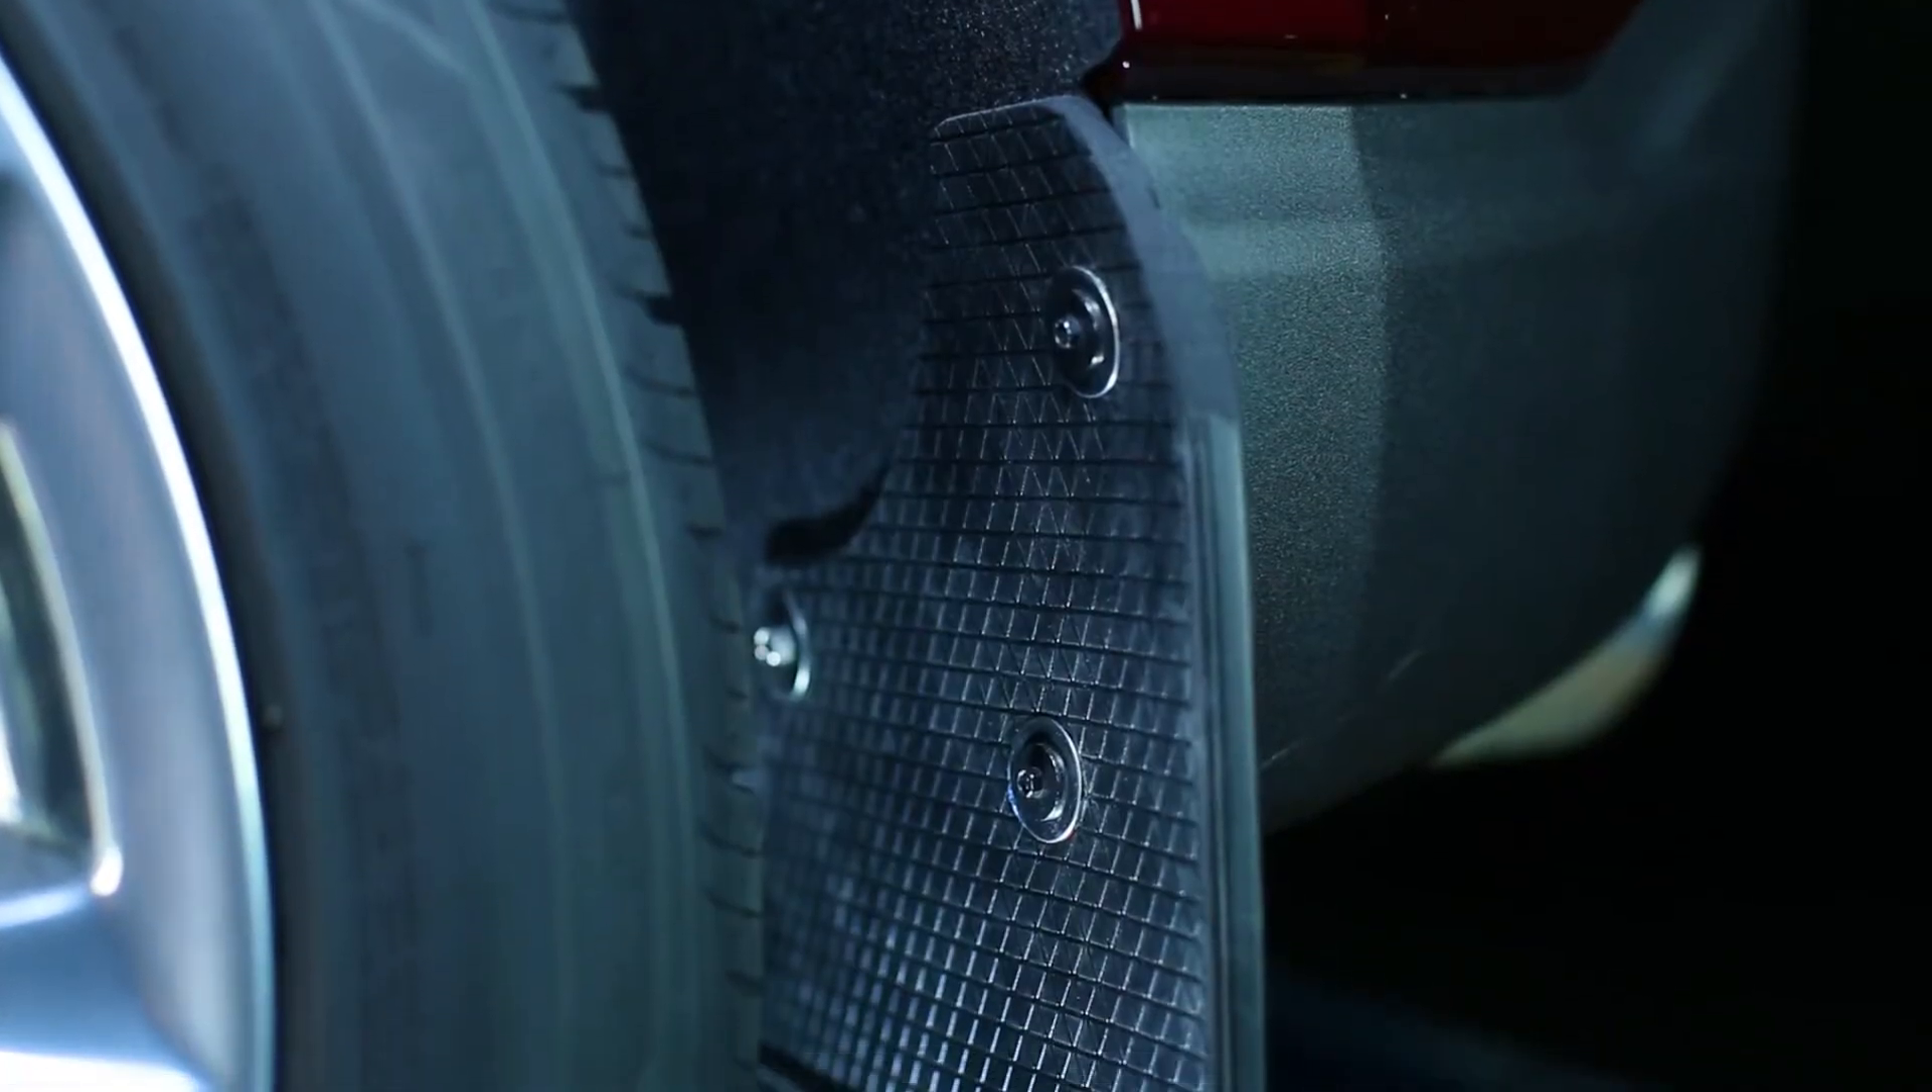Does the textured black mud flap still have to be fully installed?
No.